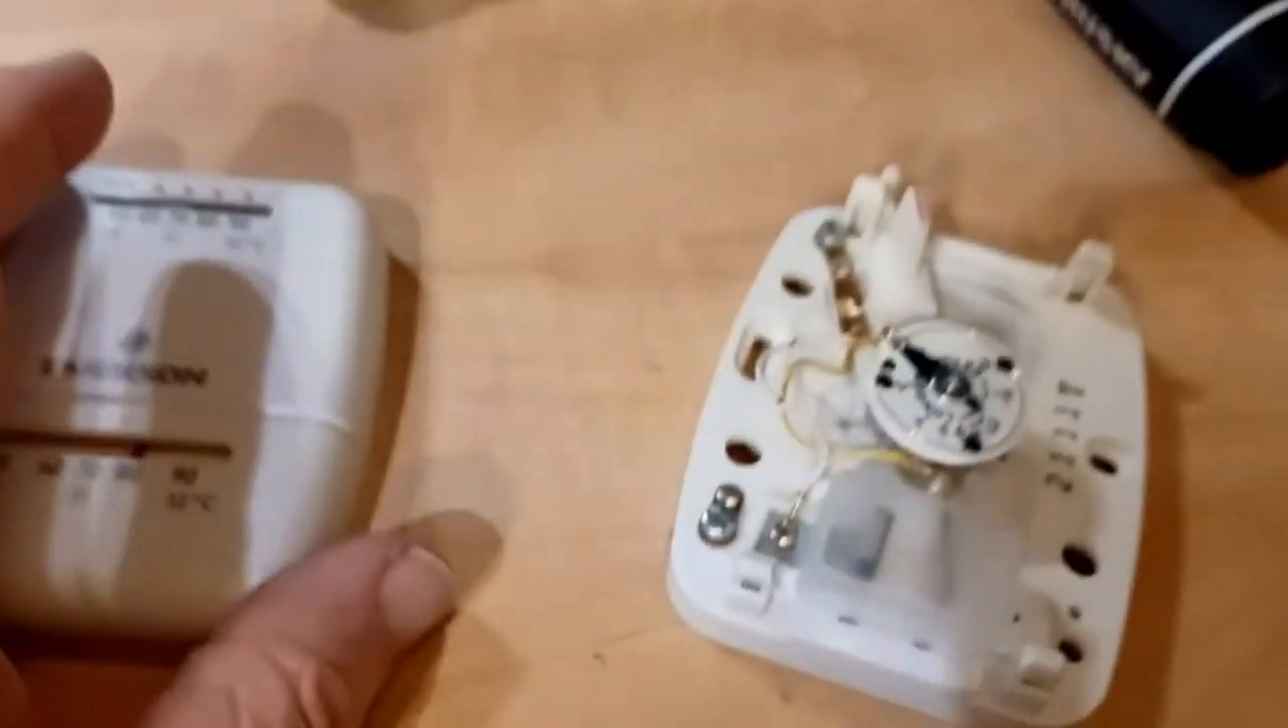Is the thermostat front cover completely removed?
Yes.